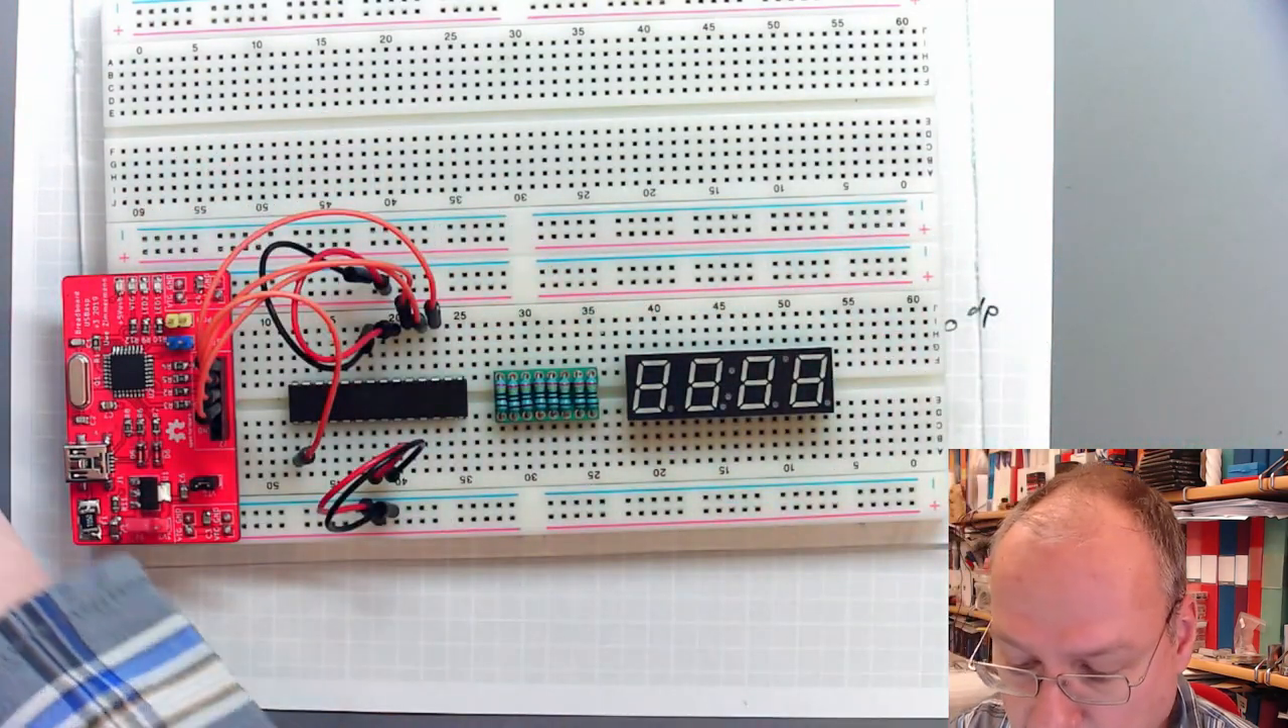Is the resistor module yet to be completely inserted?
No.